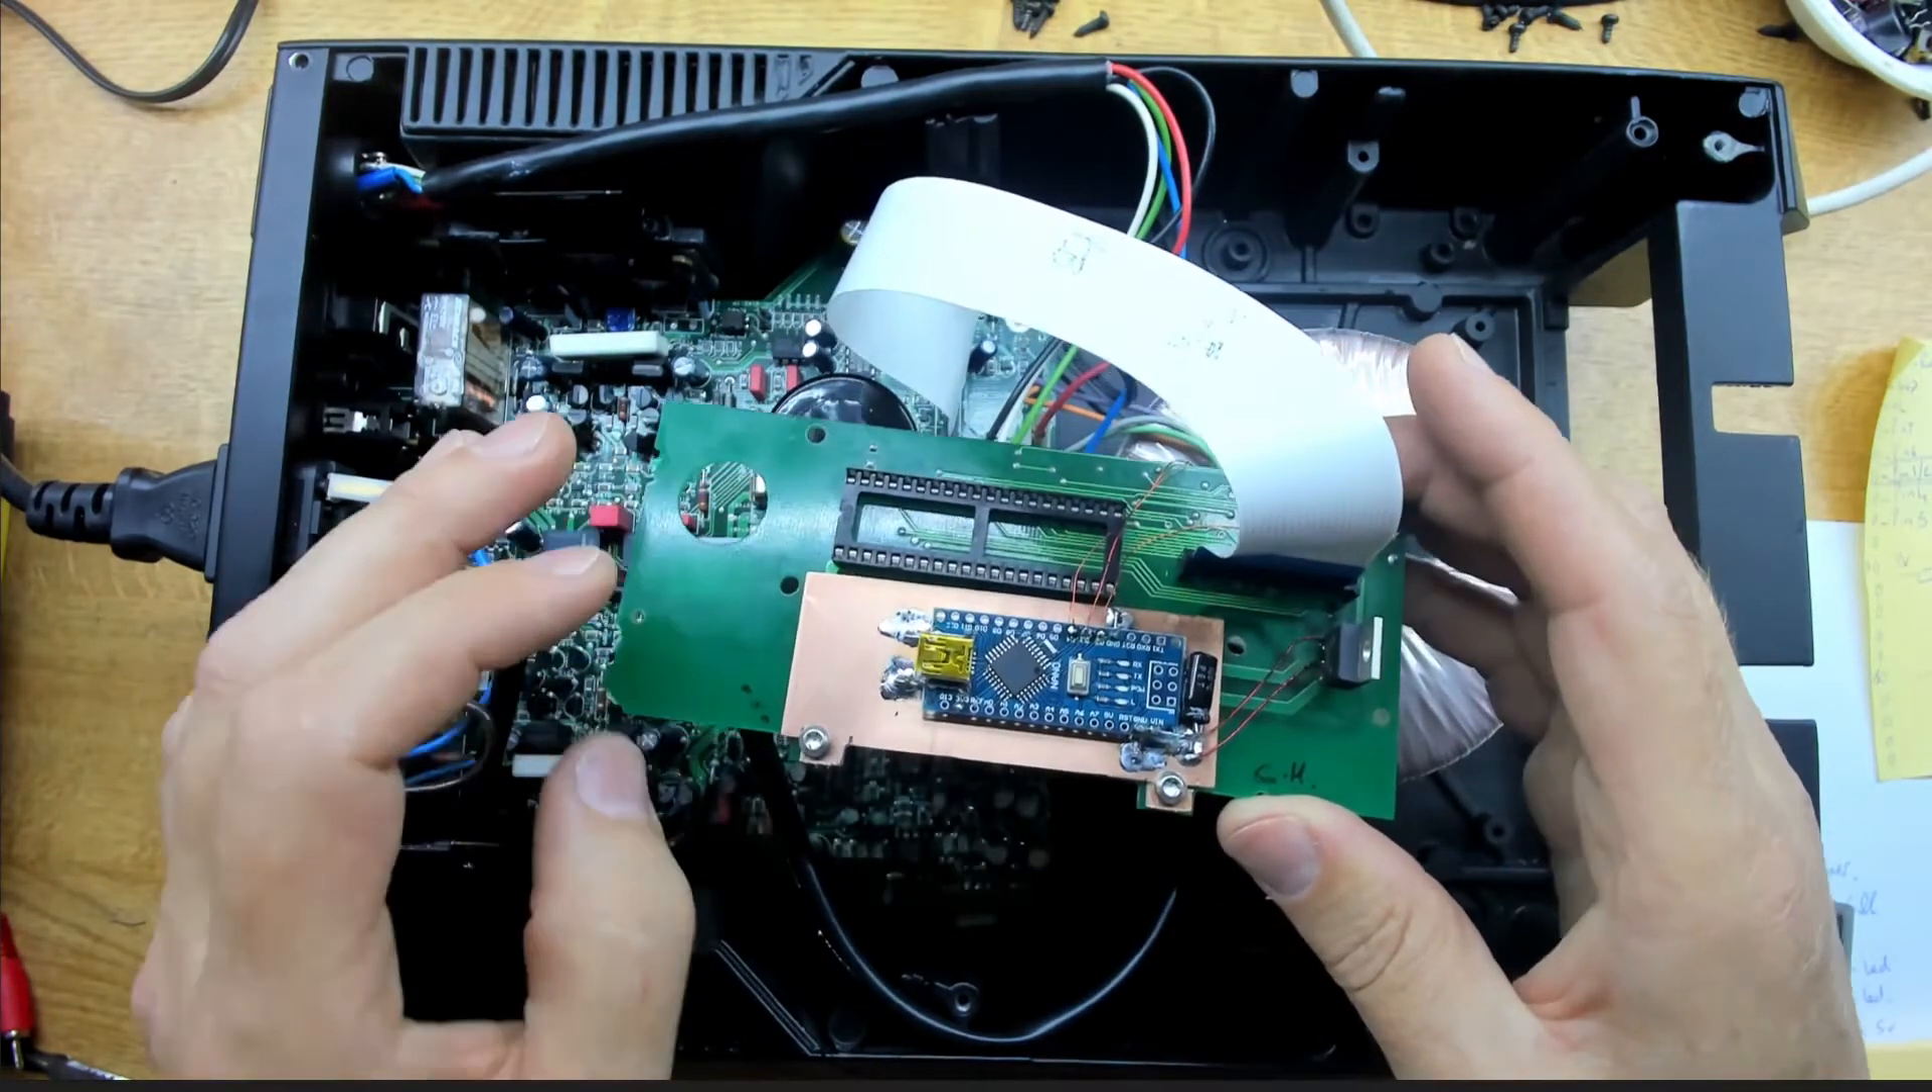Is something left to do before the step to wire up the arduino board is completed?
No.